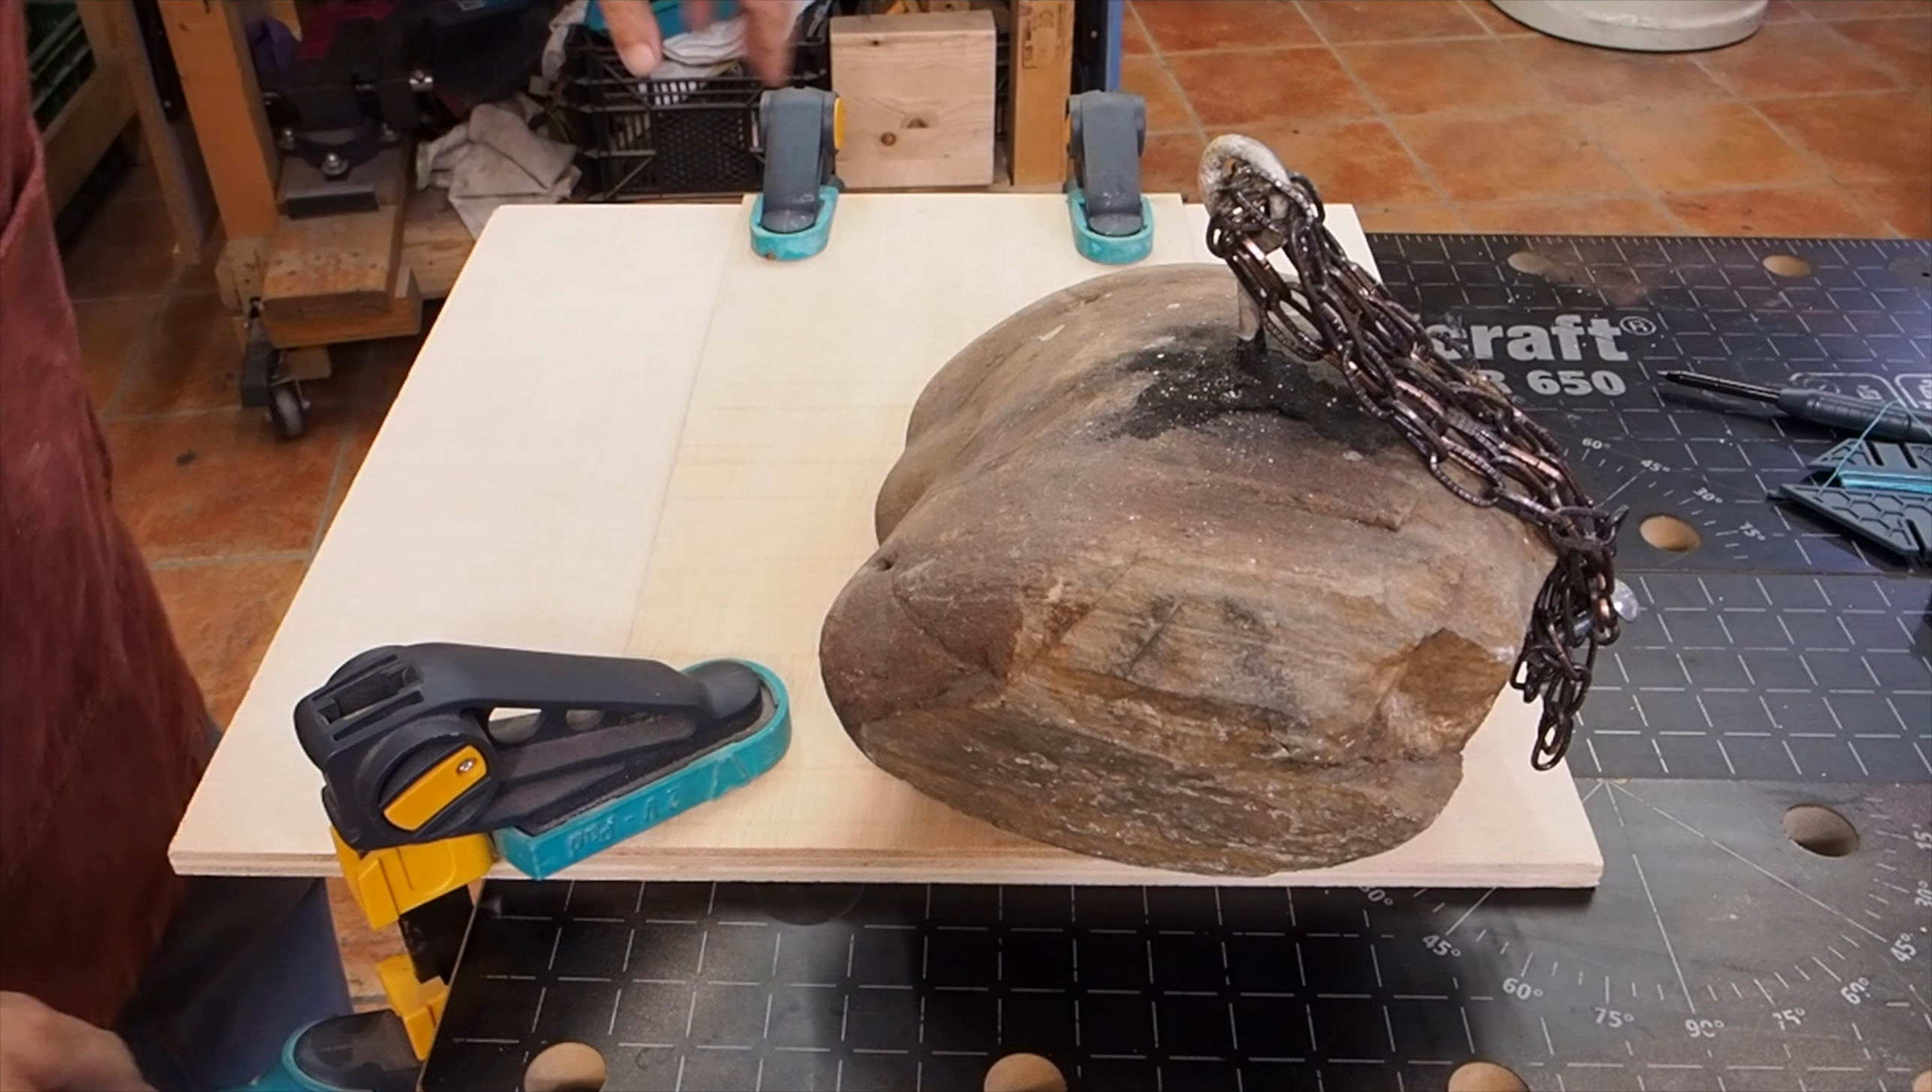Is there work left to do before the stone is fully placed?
No.